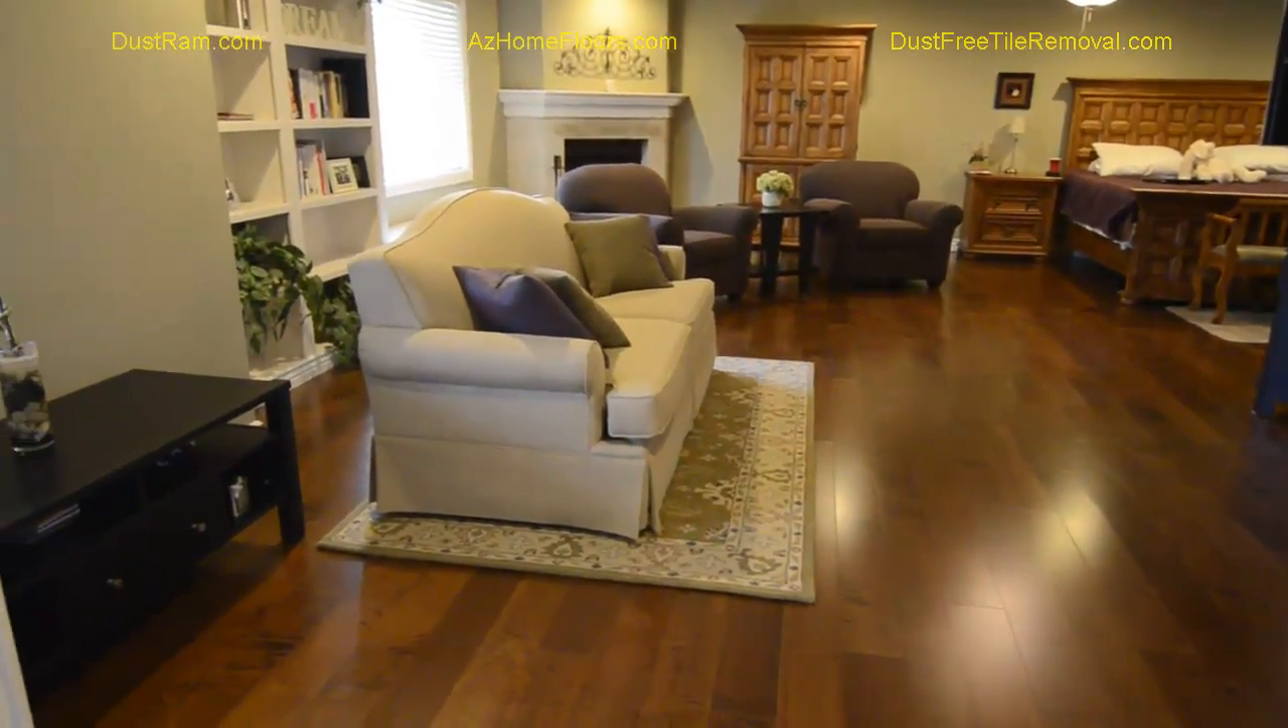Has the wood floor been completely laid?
Yes.